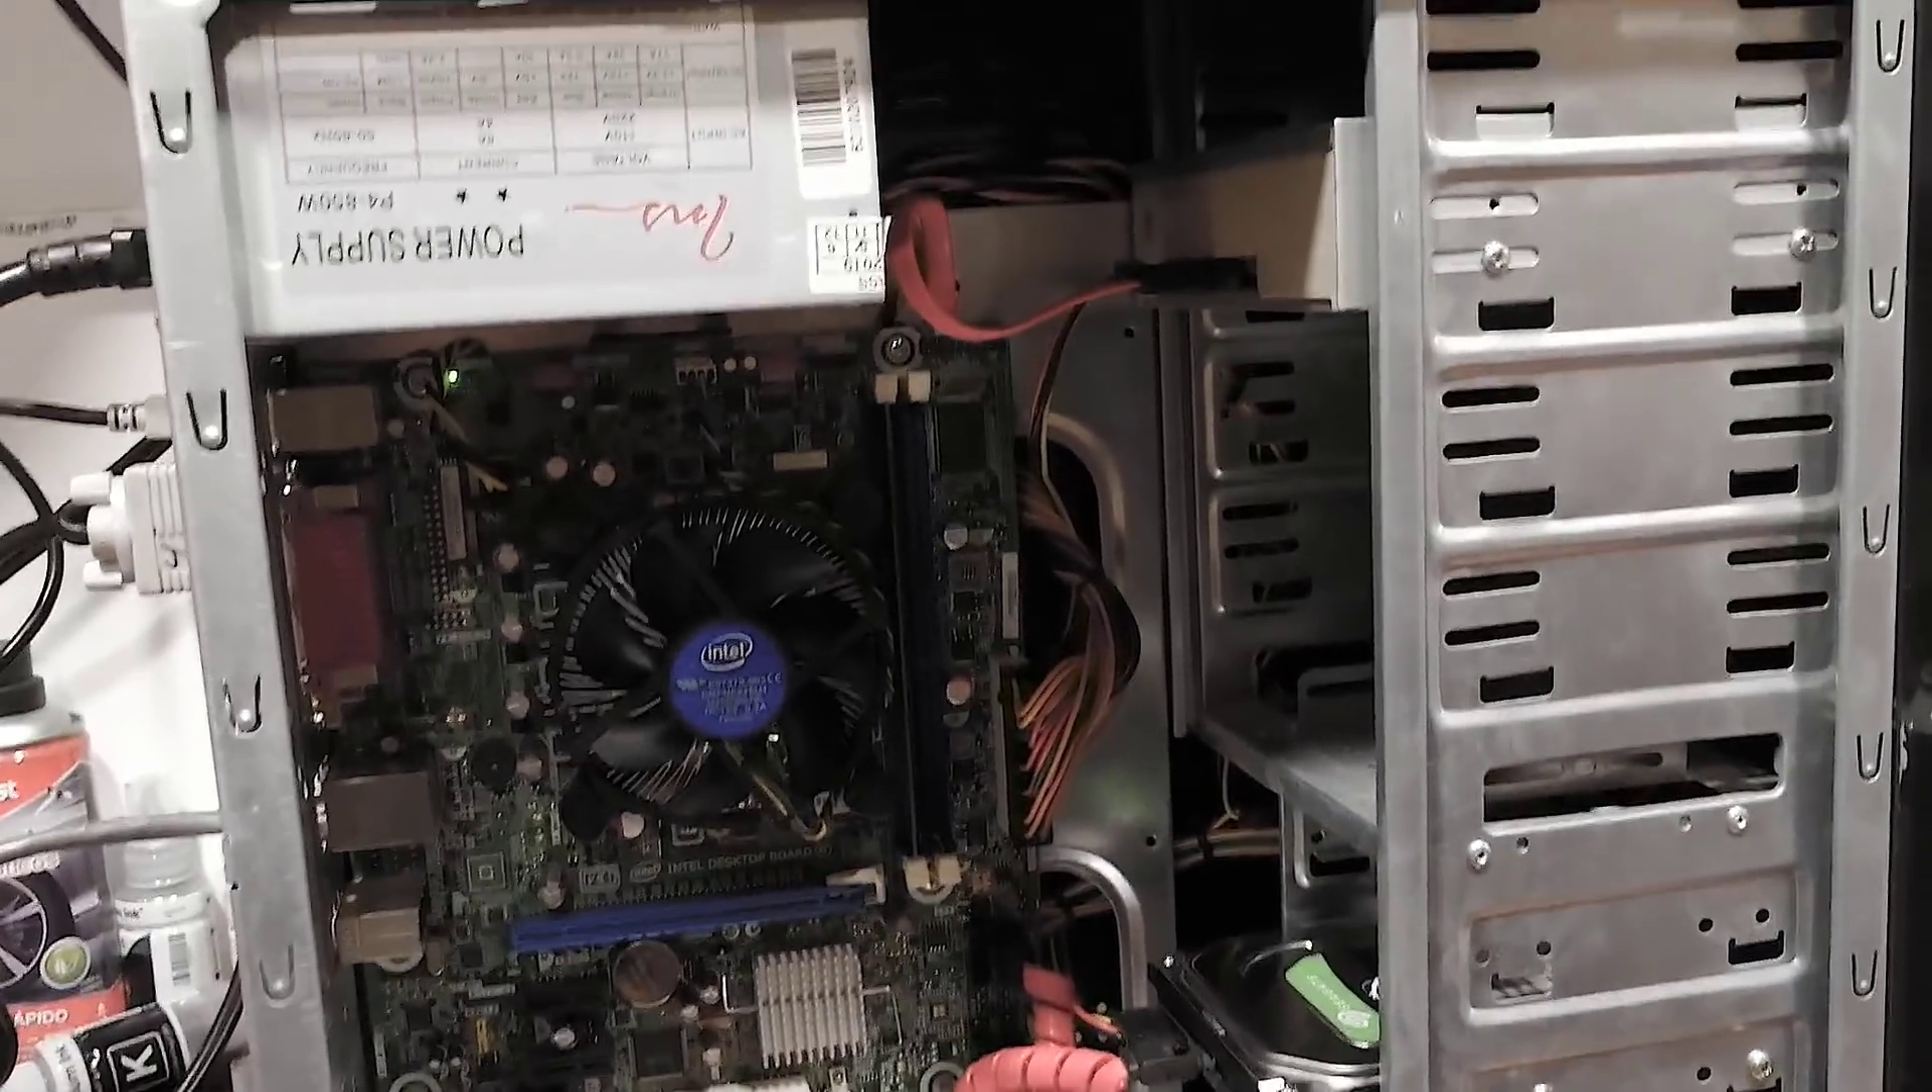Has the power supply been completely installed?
Yes.